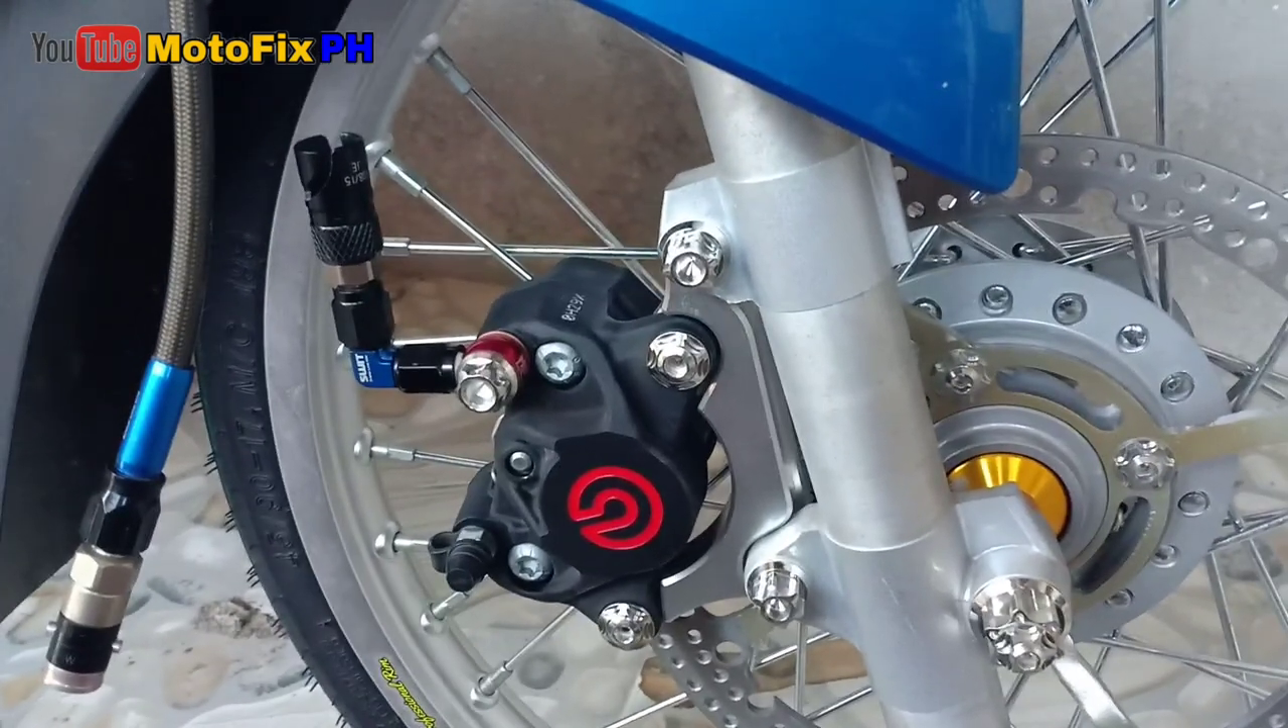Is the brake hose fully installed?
No.